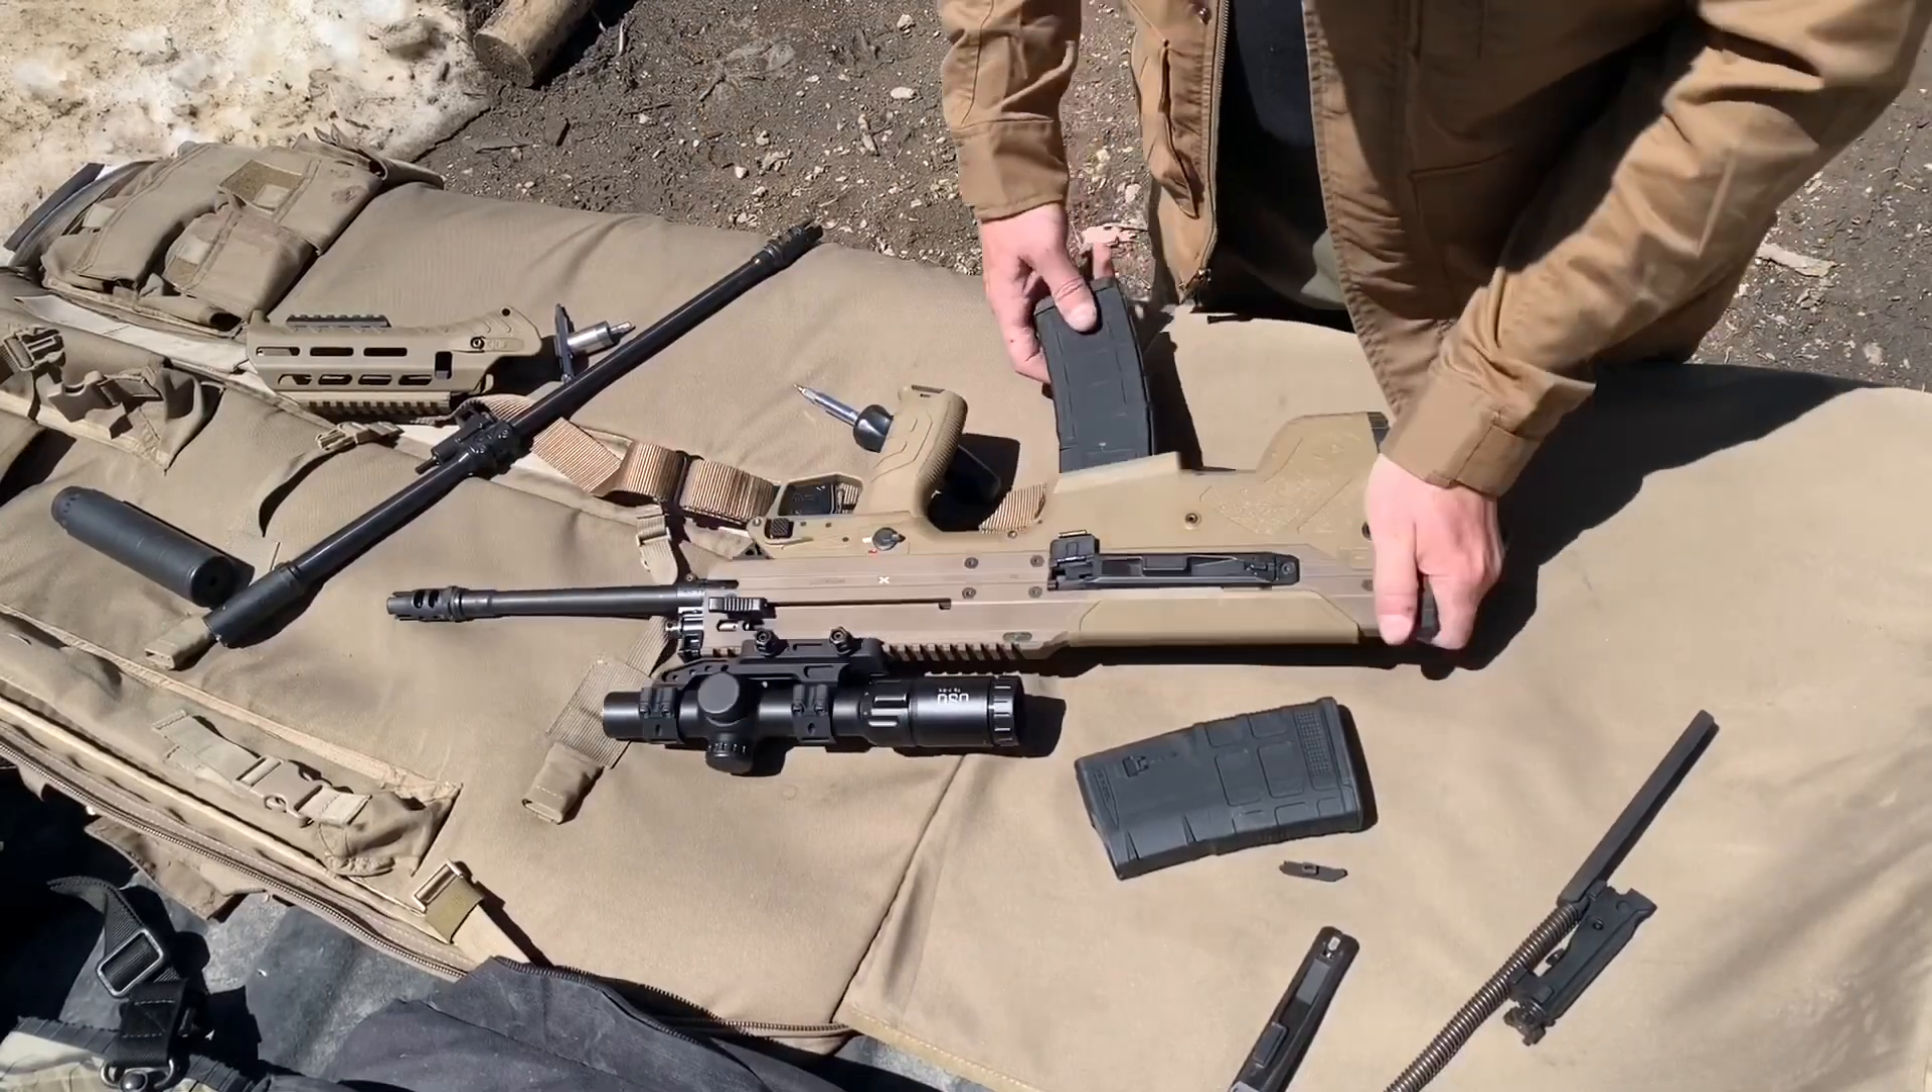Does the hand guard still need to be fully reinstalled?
Yes.